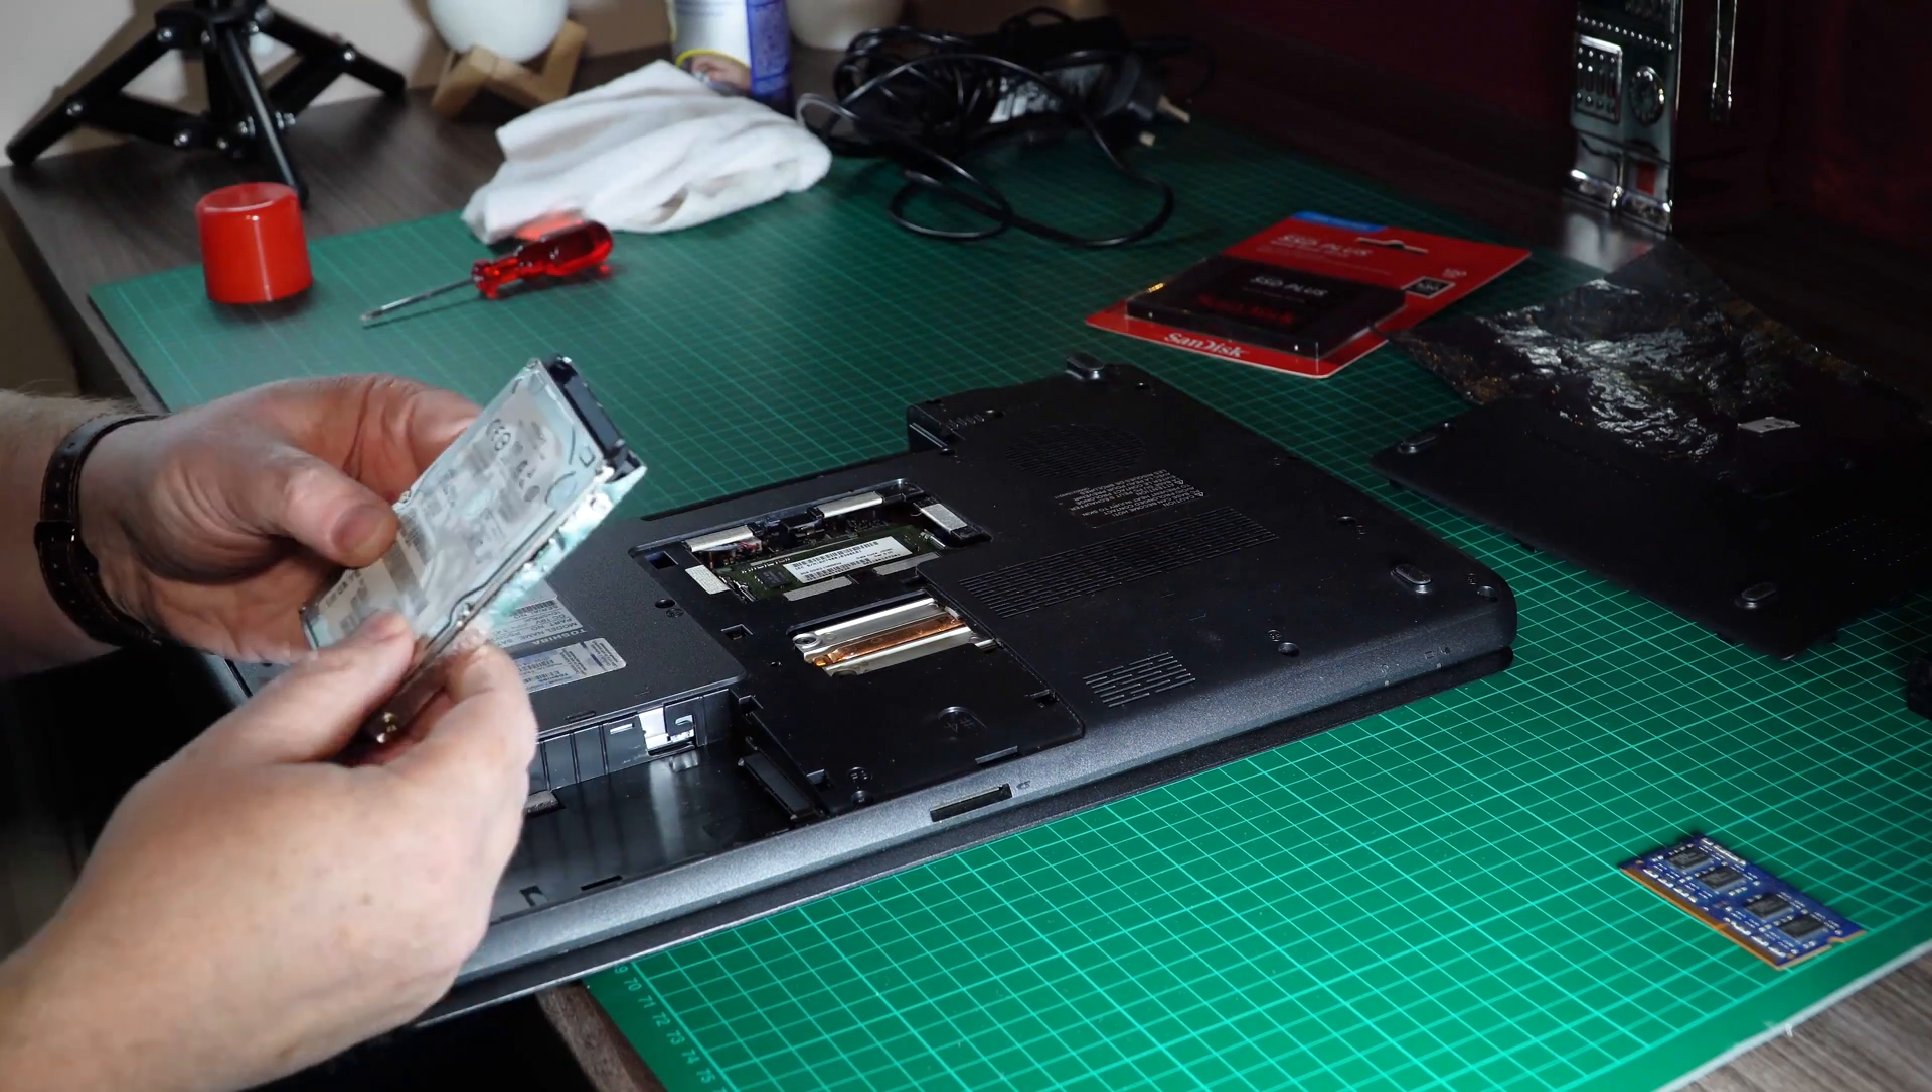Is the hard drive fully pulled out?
Yes.